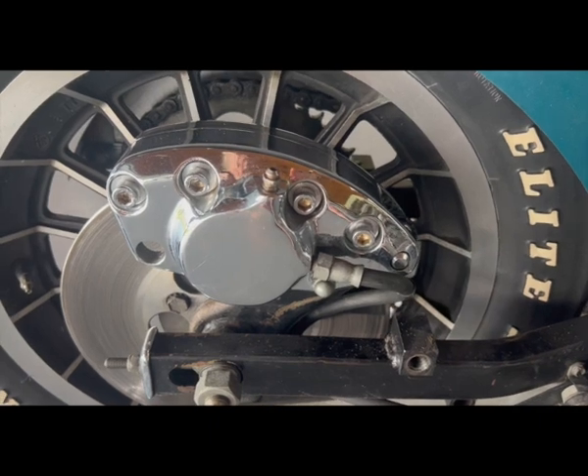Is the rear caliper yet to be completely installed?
No.